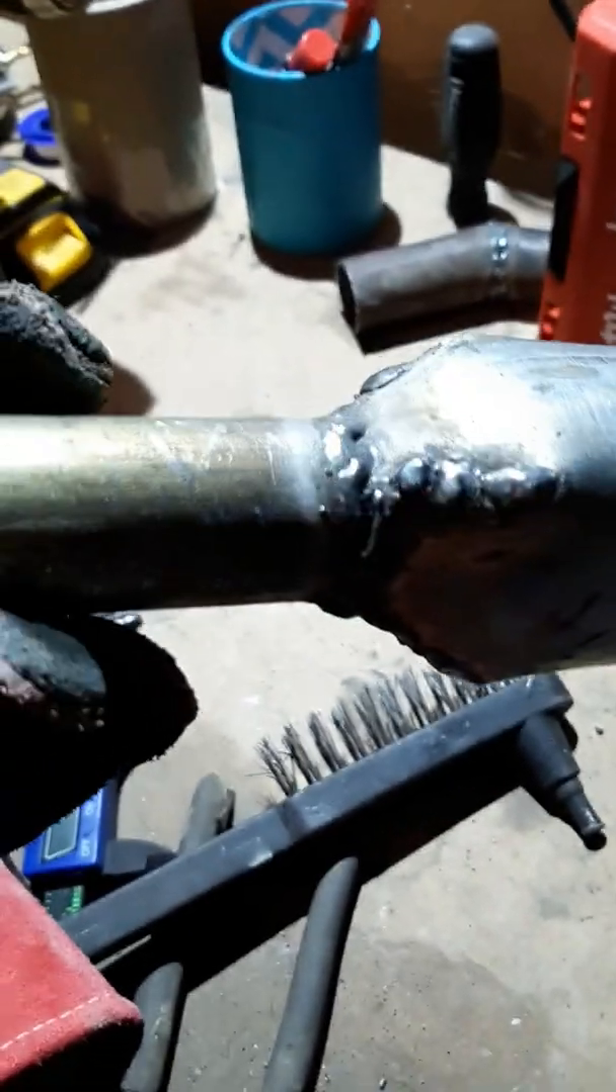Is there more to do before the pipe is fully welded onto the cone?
No.